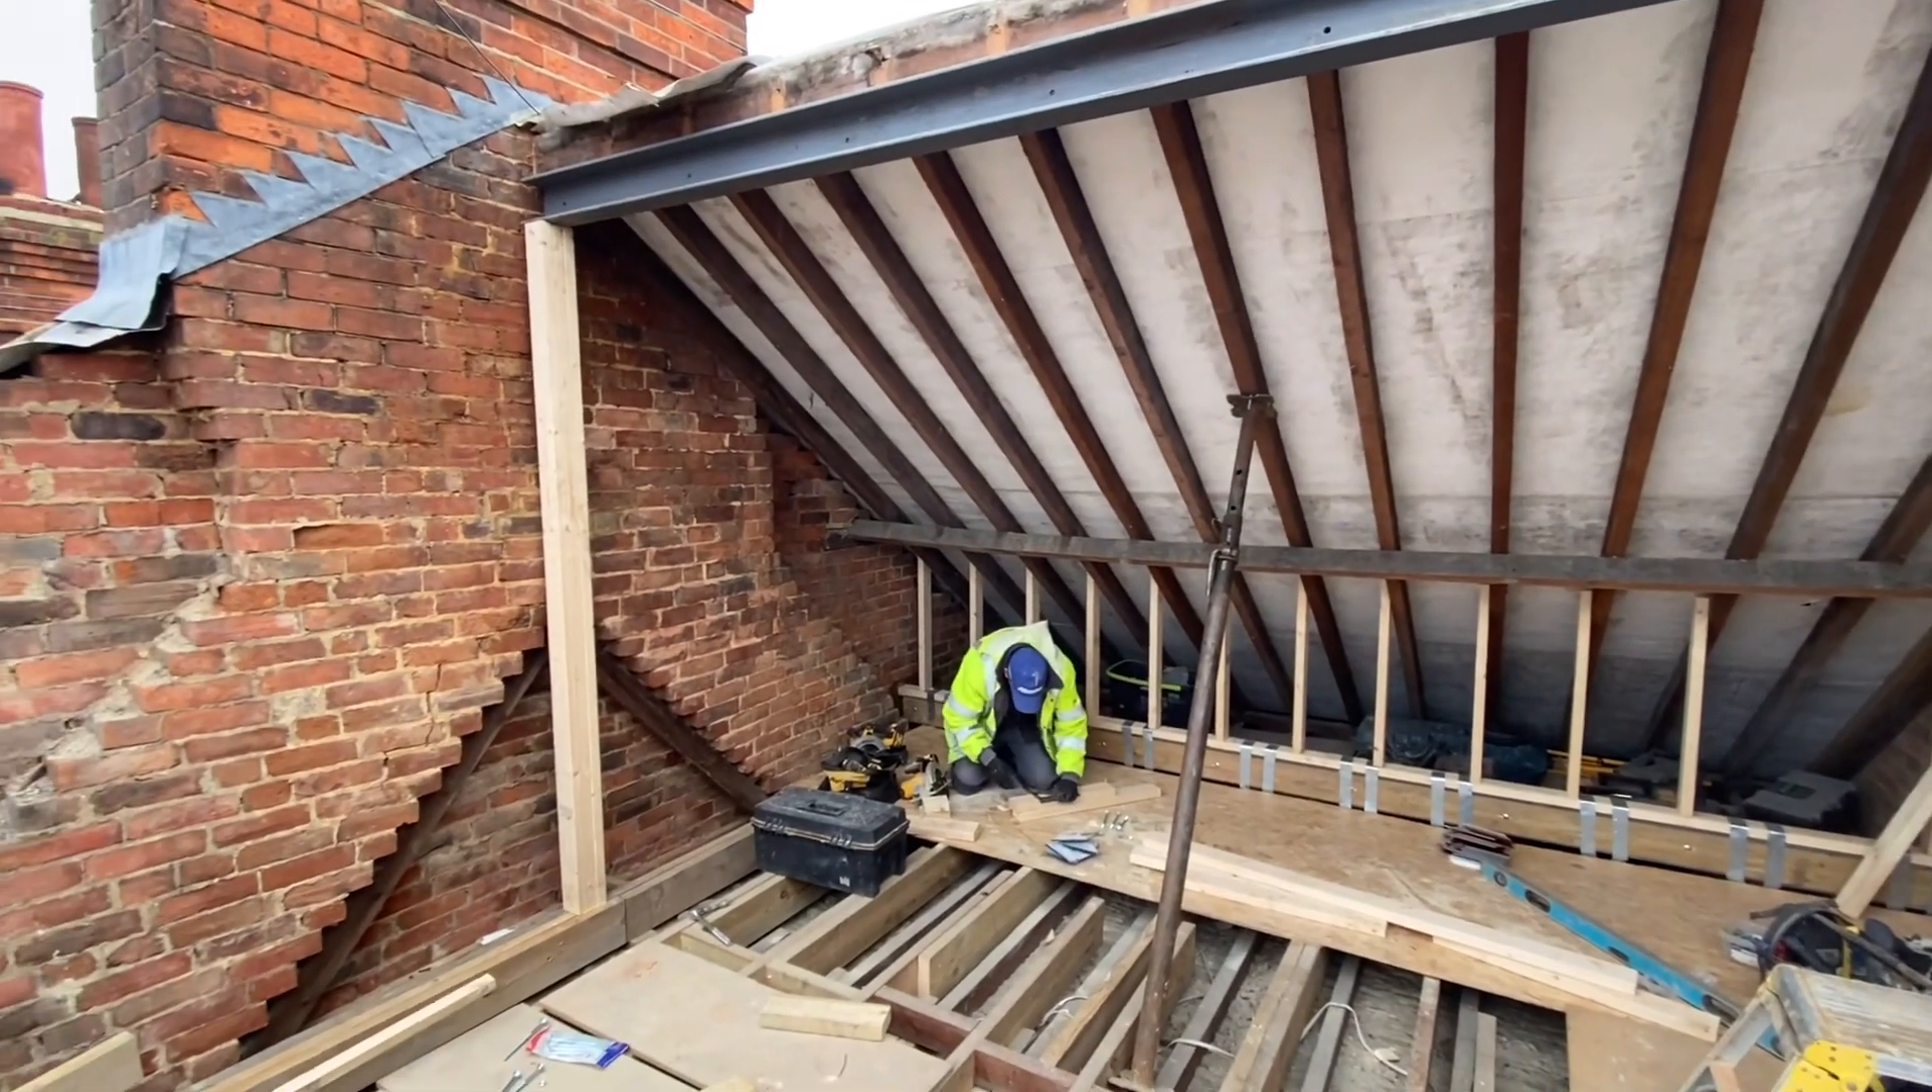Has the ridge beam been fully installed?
Yes.